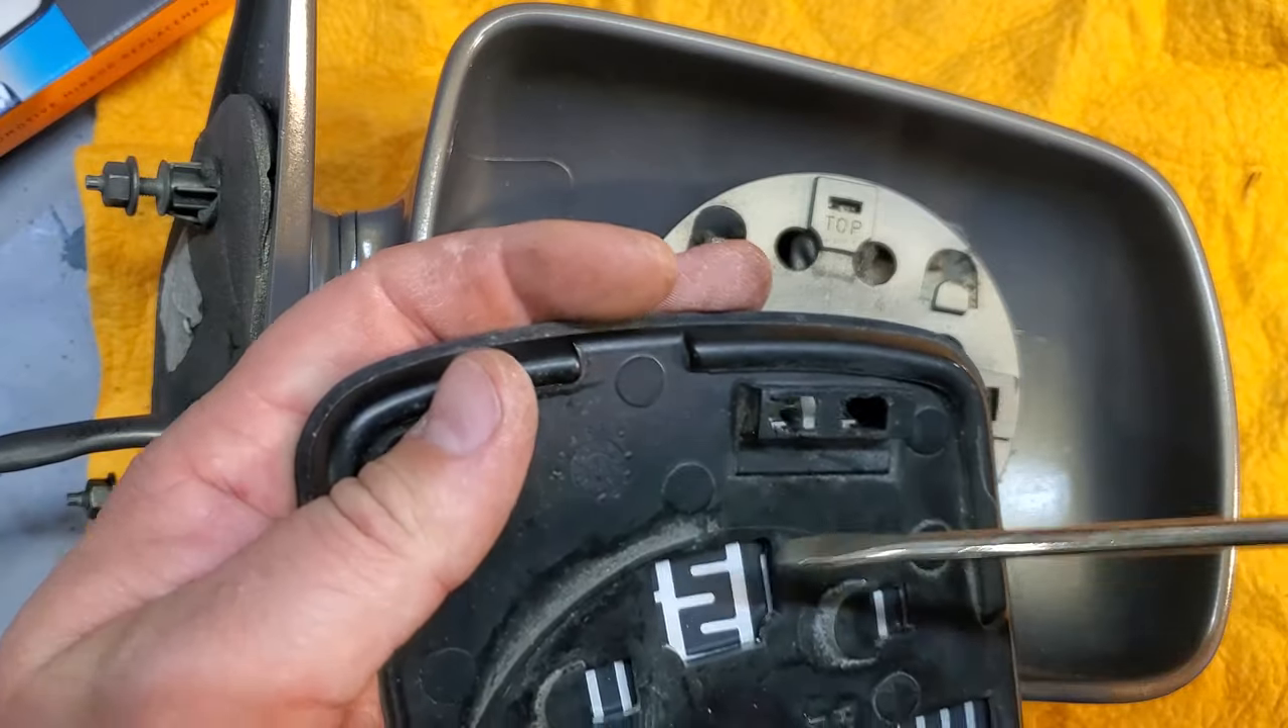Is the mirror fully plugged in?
No.